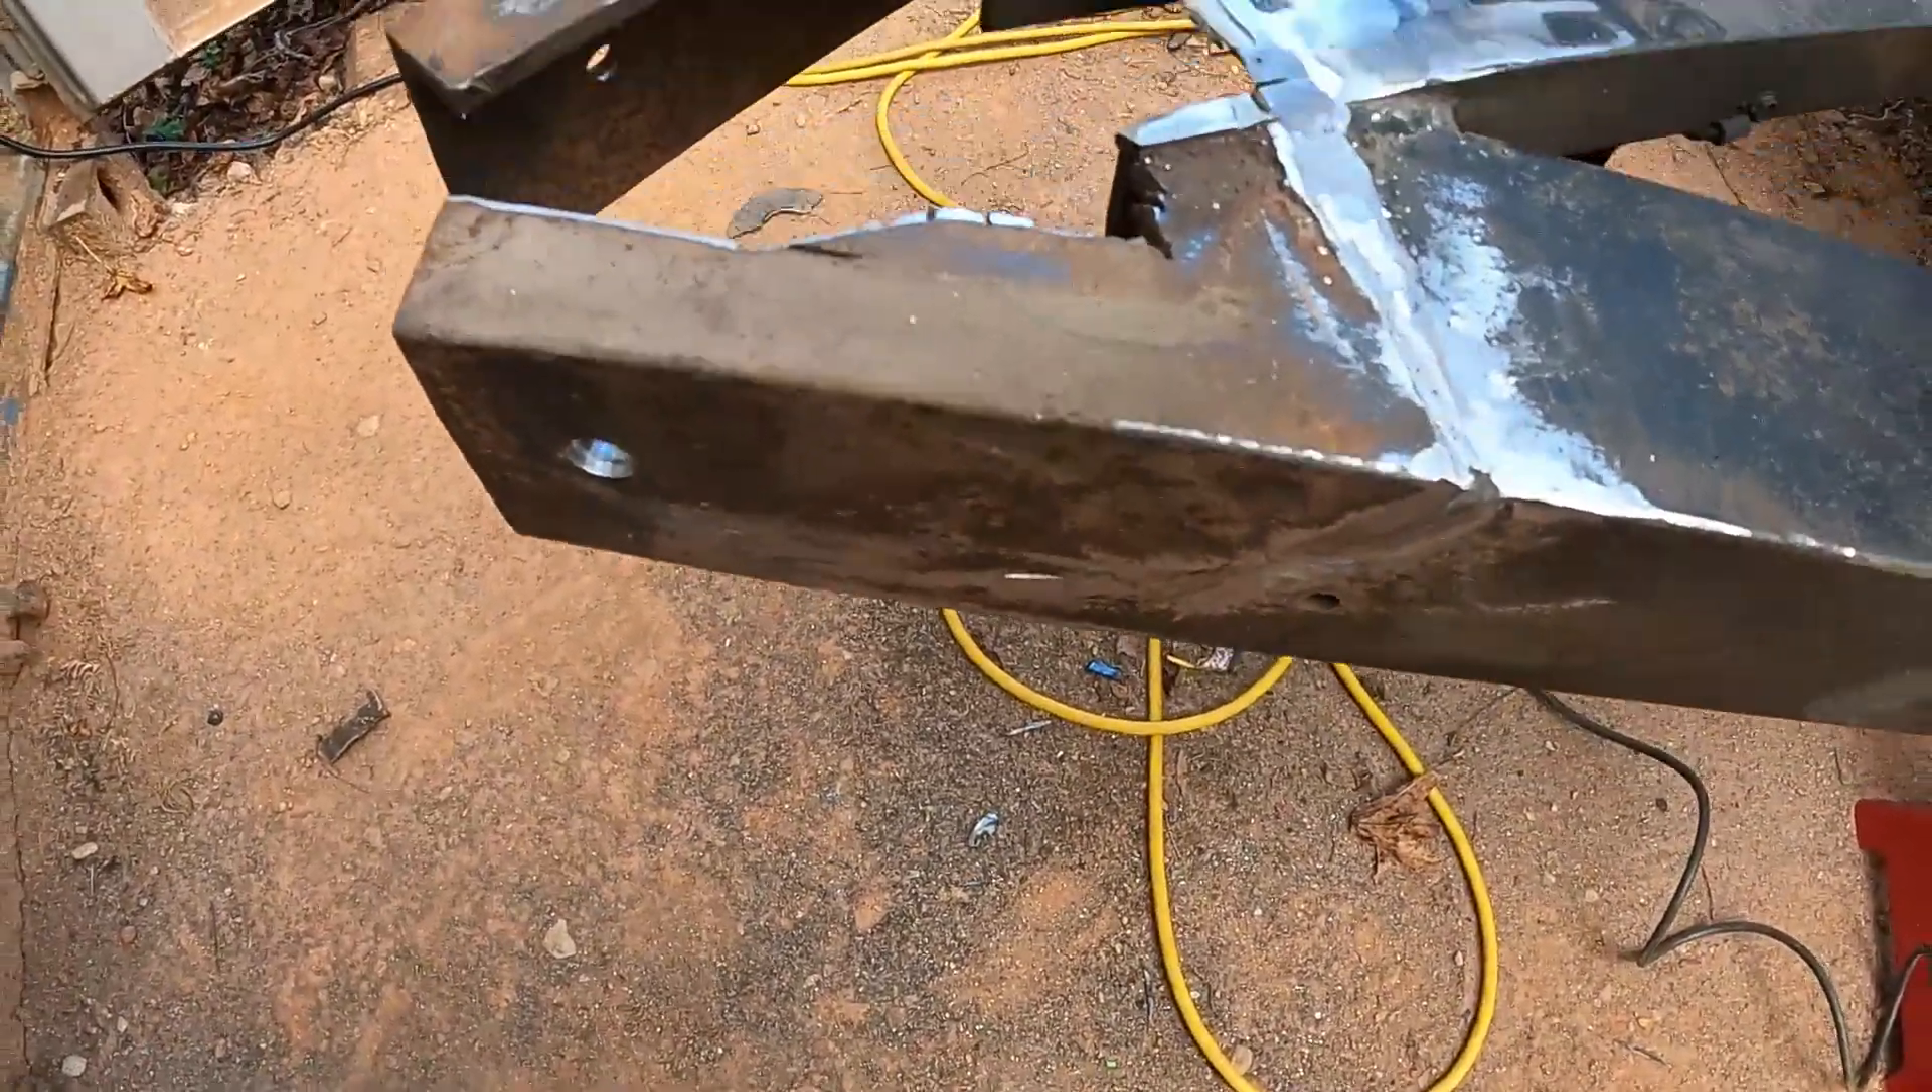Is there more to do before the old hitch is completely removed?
No.